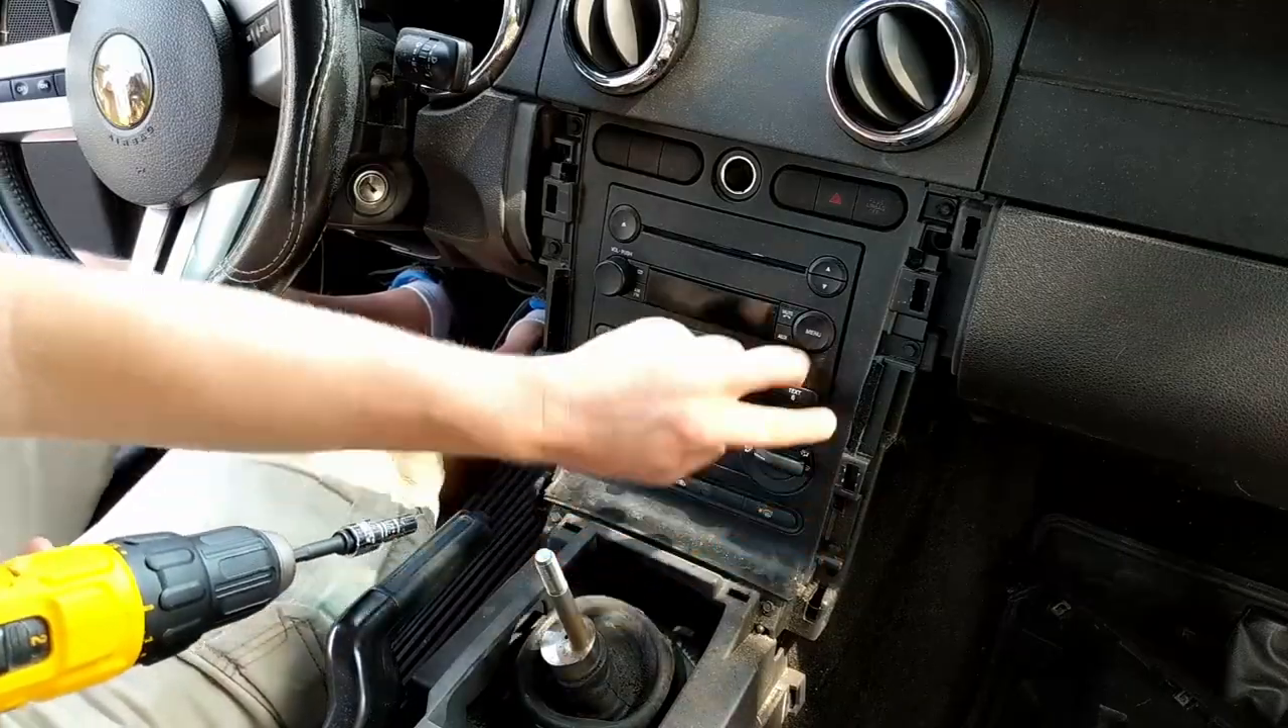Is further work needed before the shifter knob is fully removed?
No.